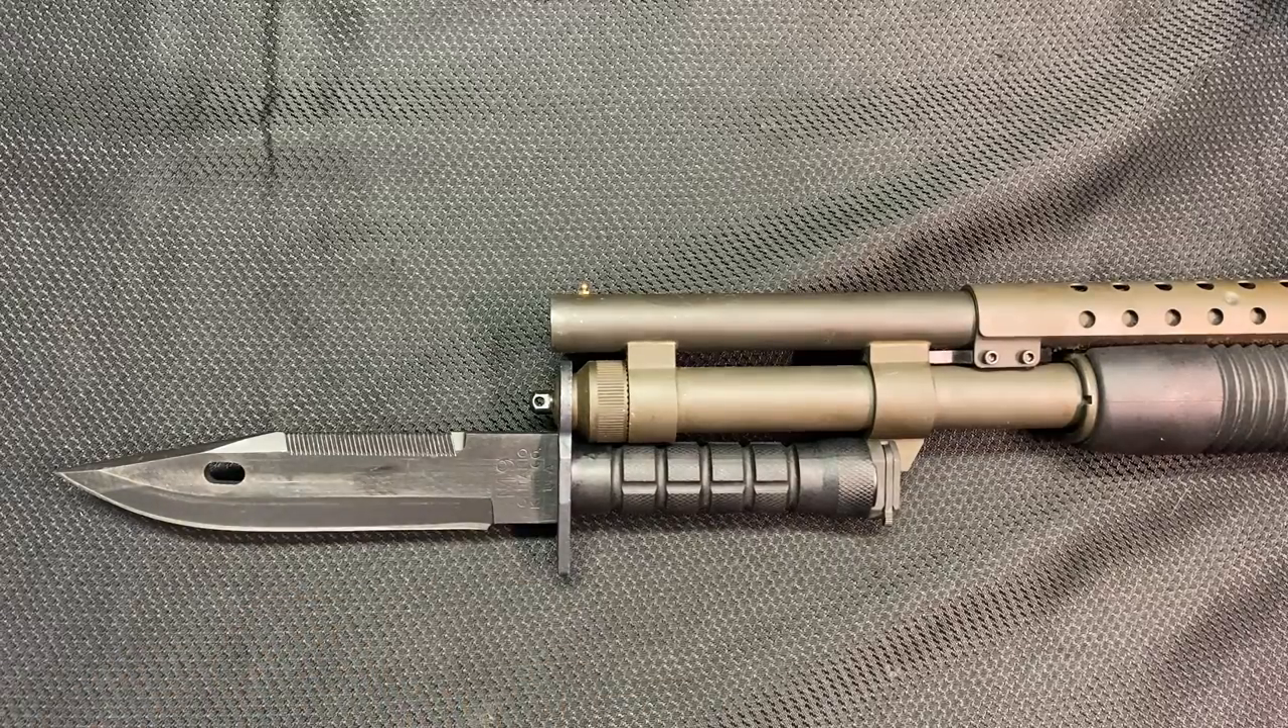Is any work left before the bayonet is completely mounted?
No.